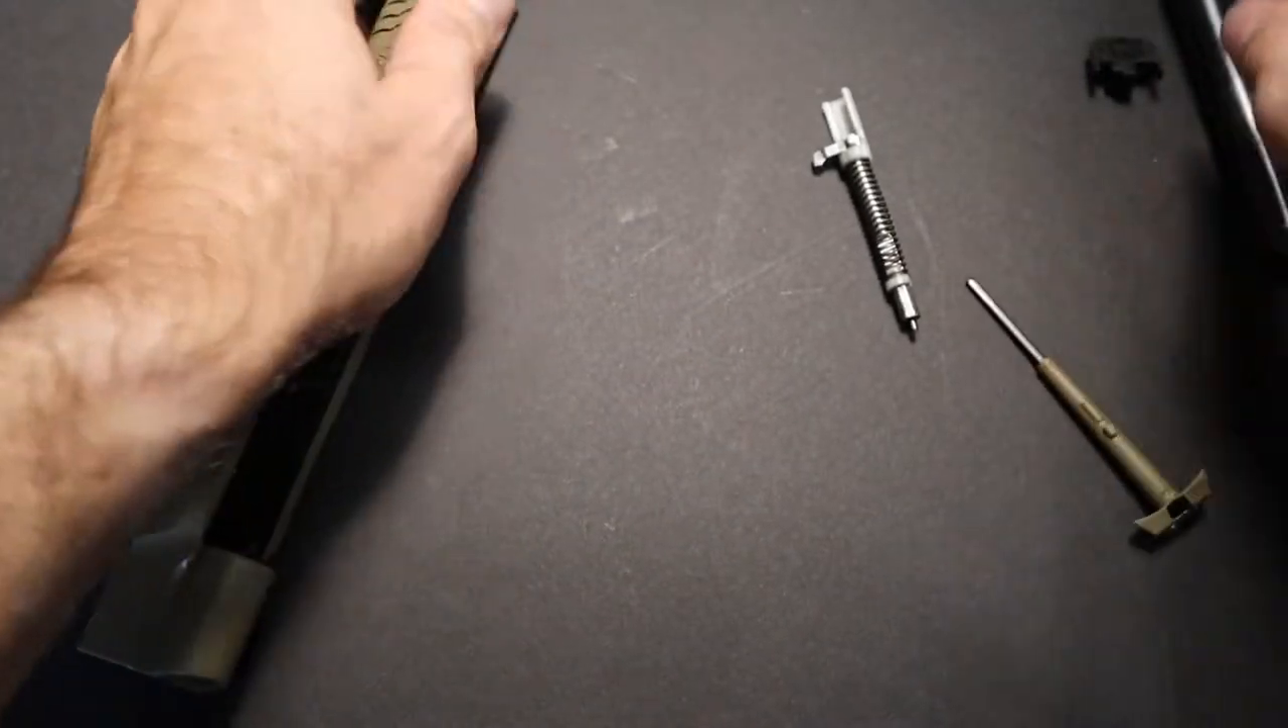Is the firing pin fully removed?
Yes.